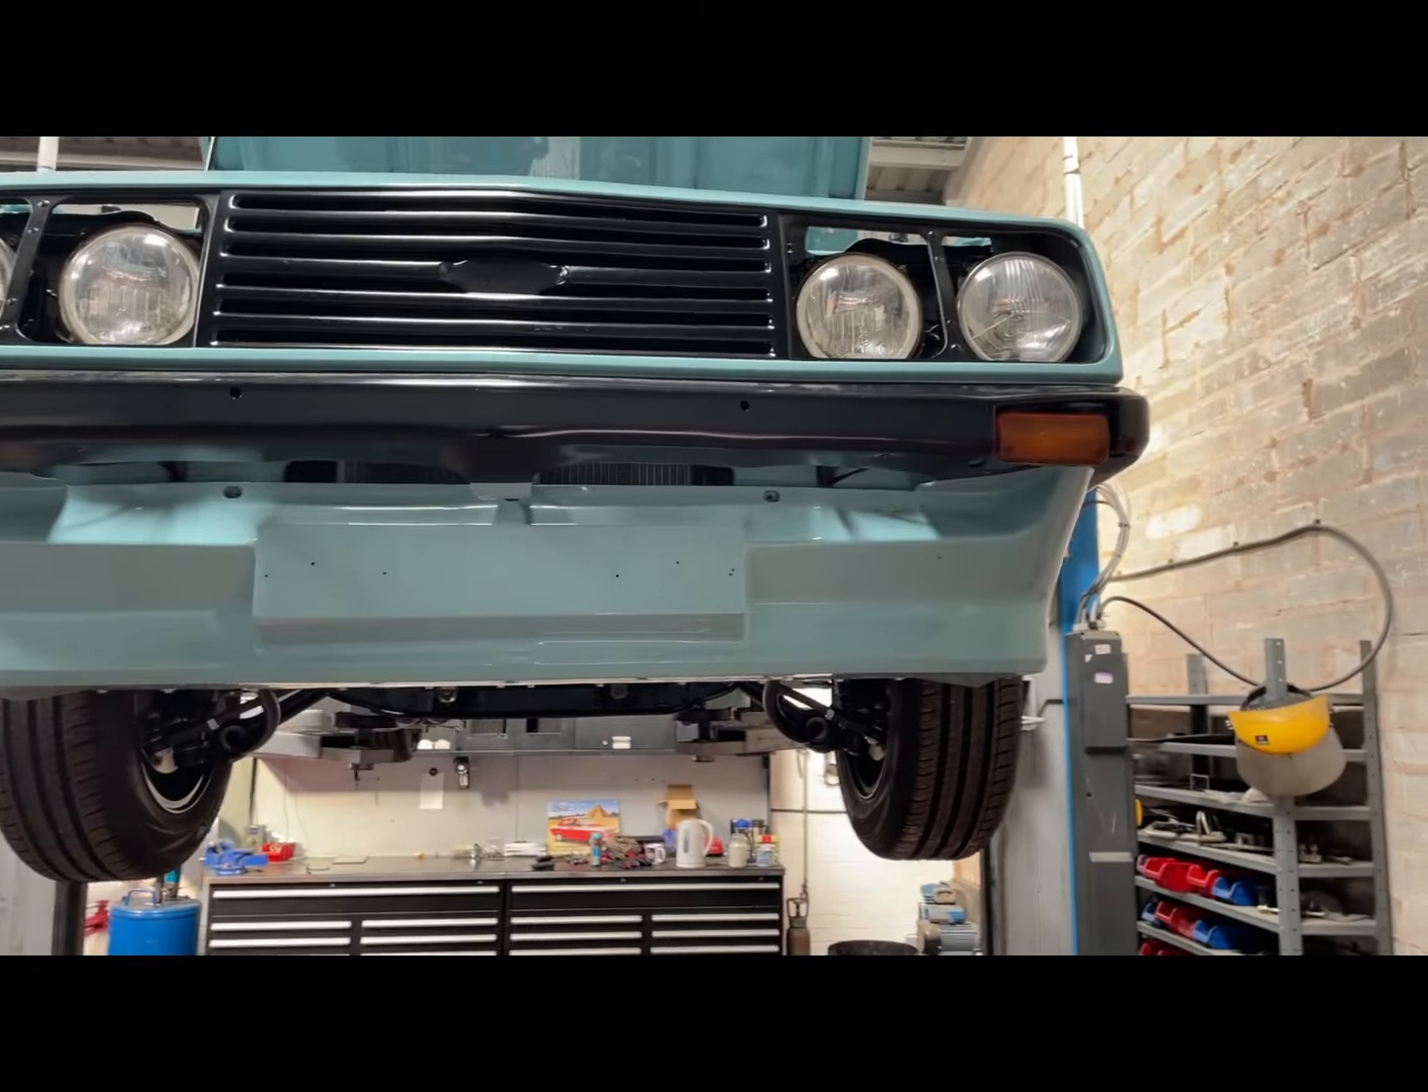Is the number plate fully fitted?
No.